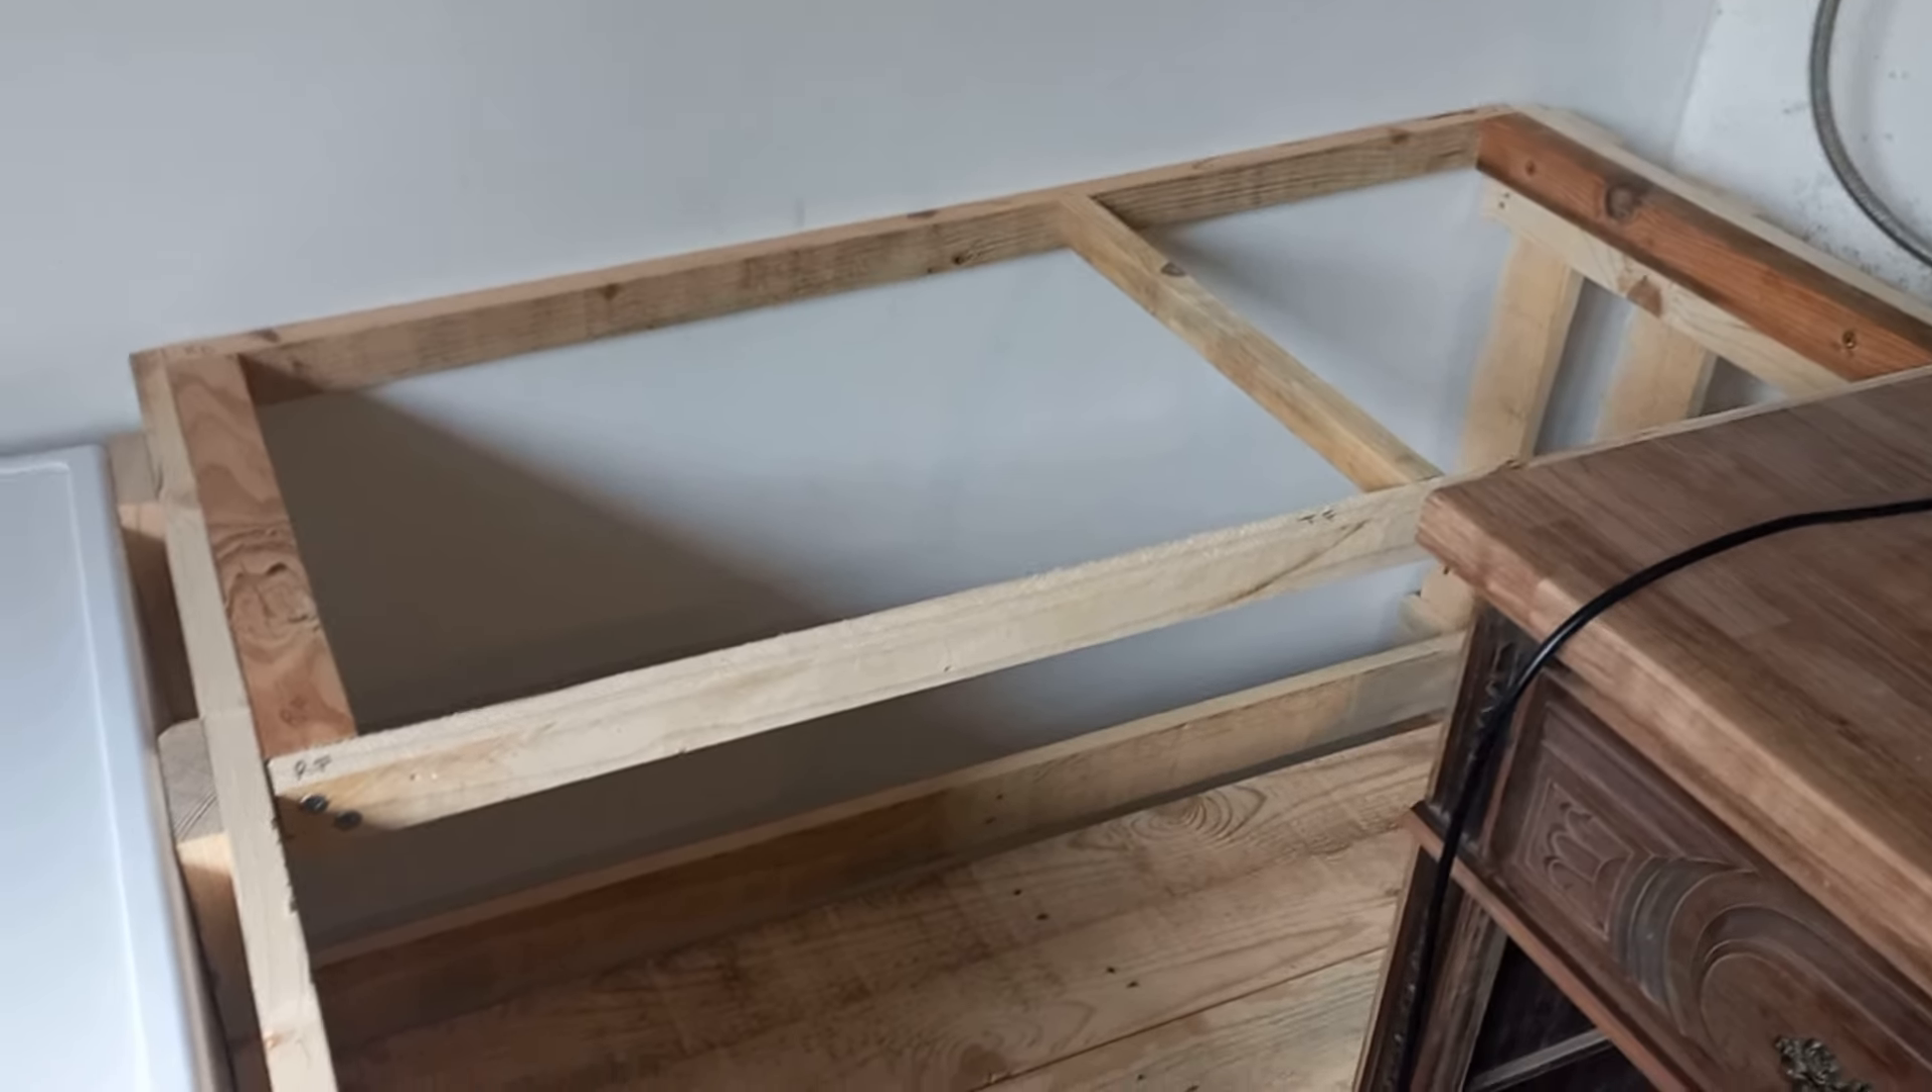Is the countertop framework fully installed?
Yes.